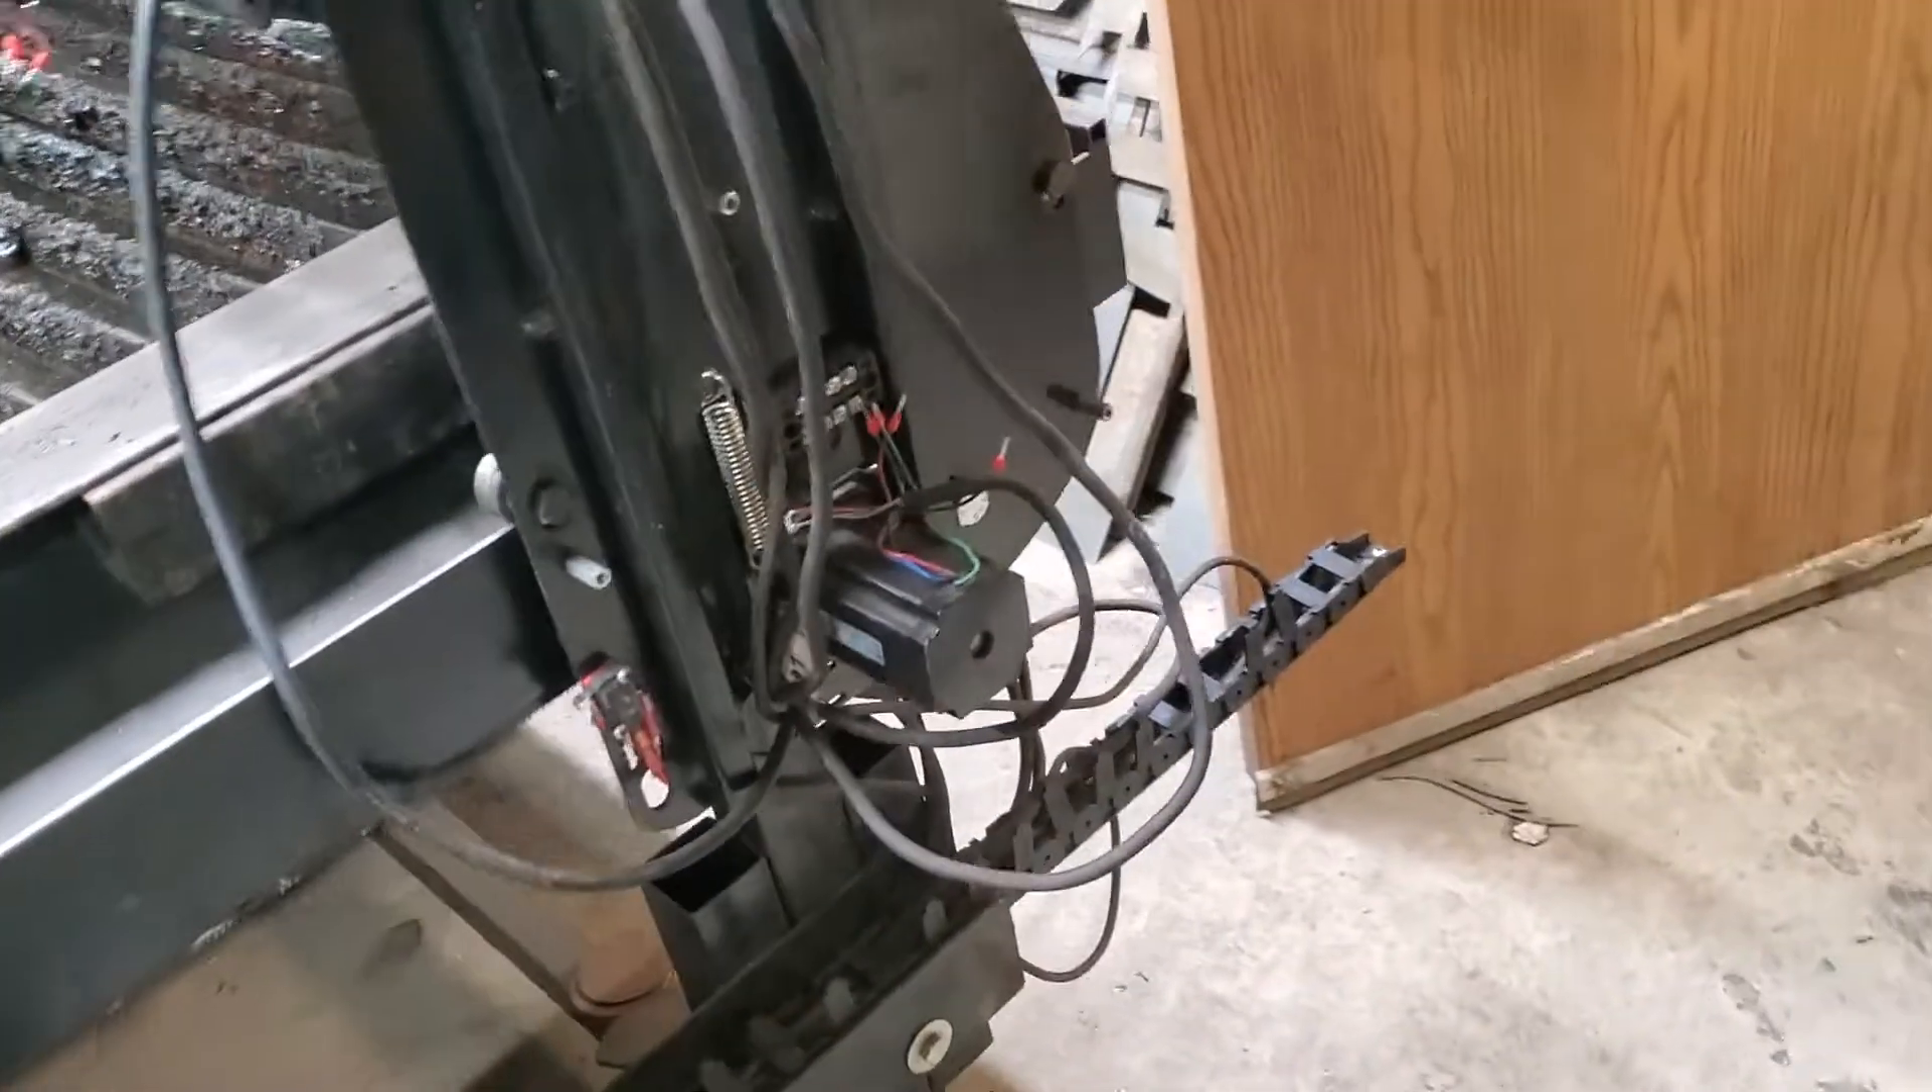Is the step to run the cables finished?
No.